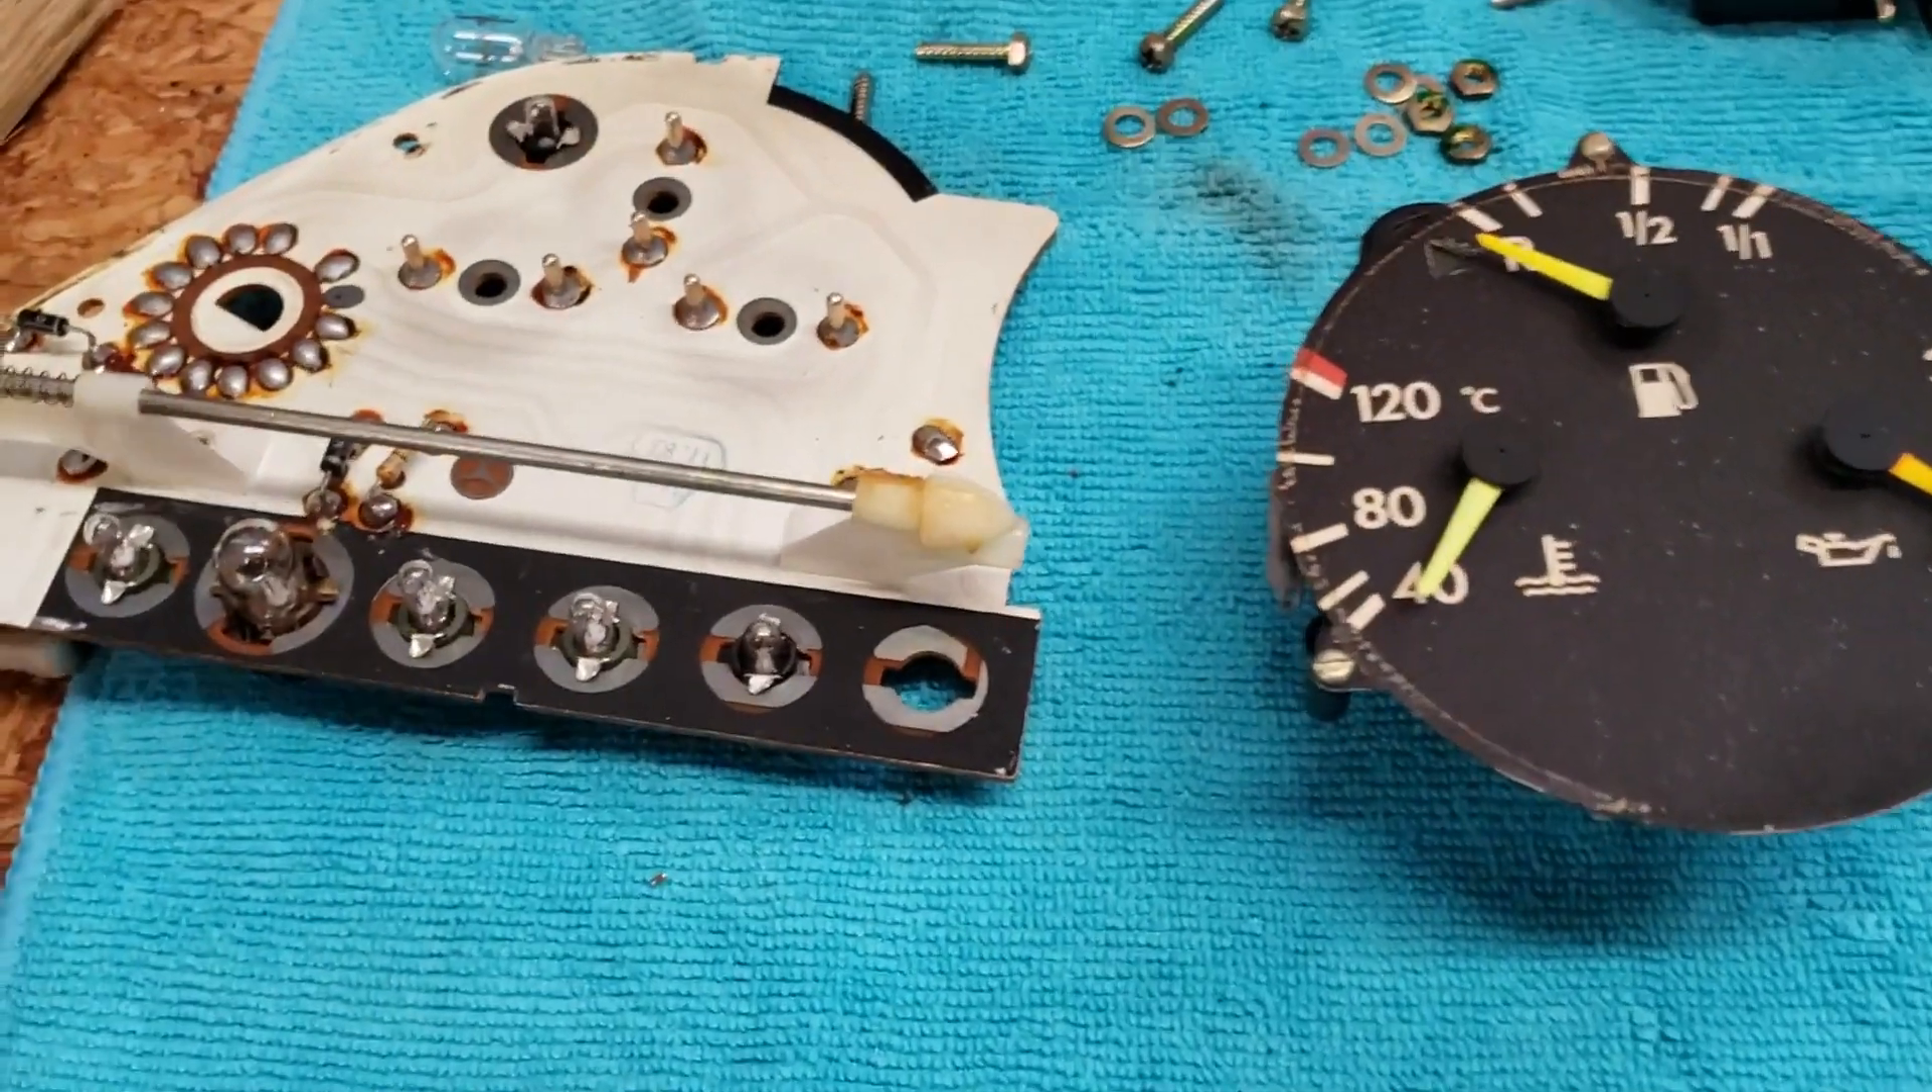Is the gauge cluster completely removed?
Yes.